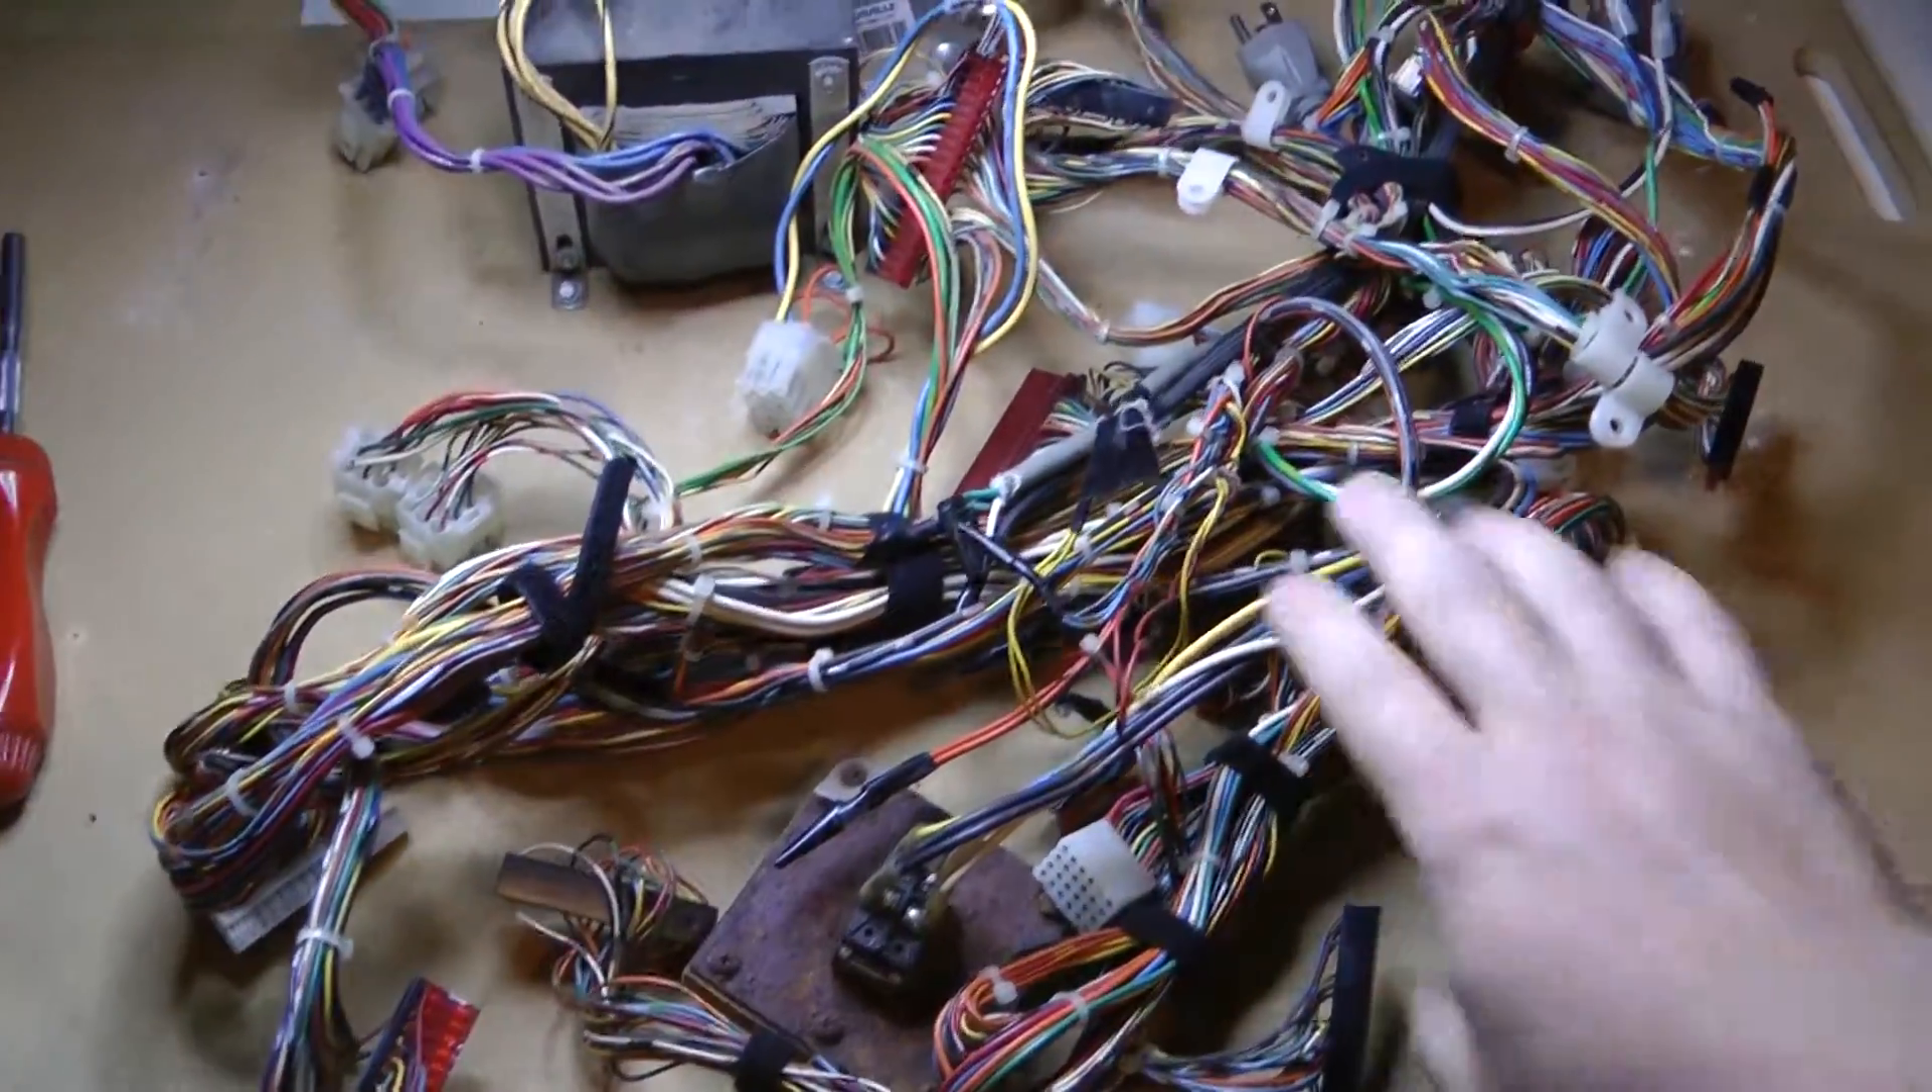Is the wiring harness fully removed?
Yes.